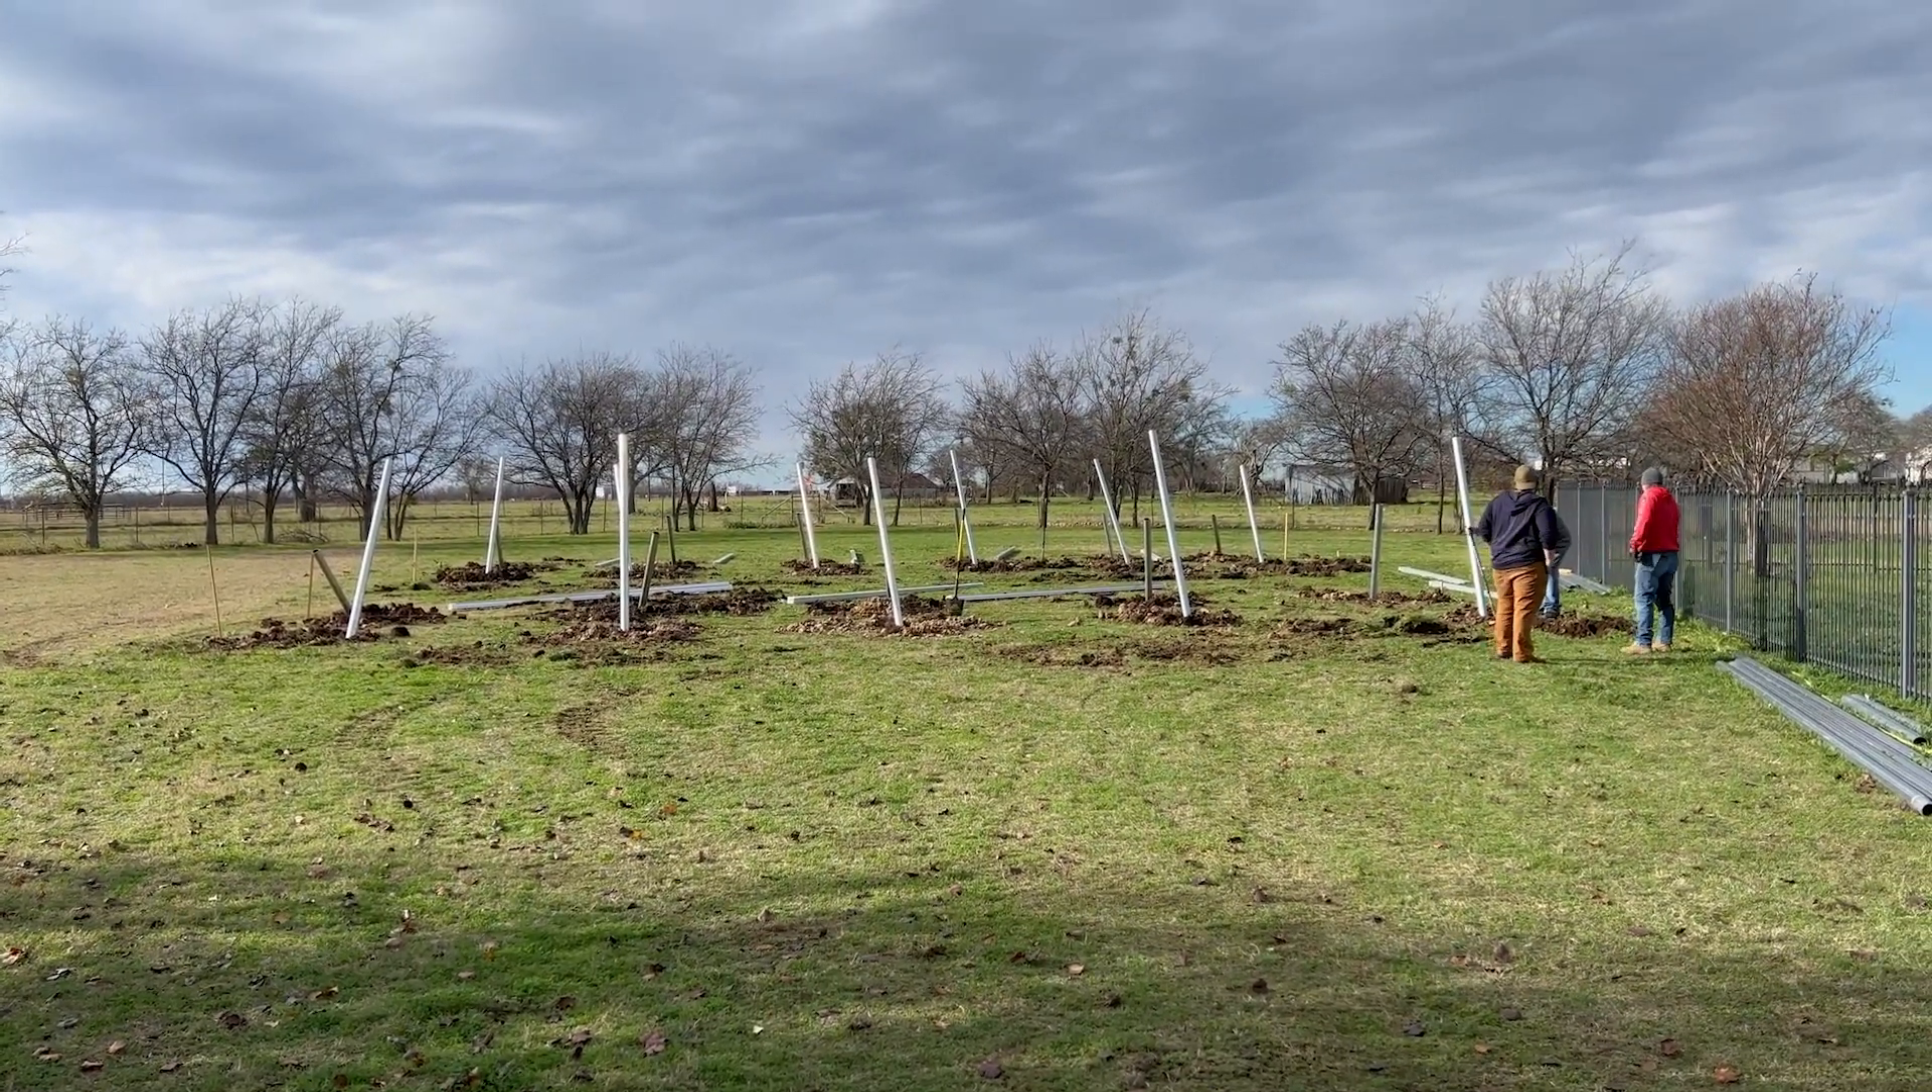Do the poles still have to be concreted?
Yes.